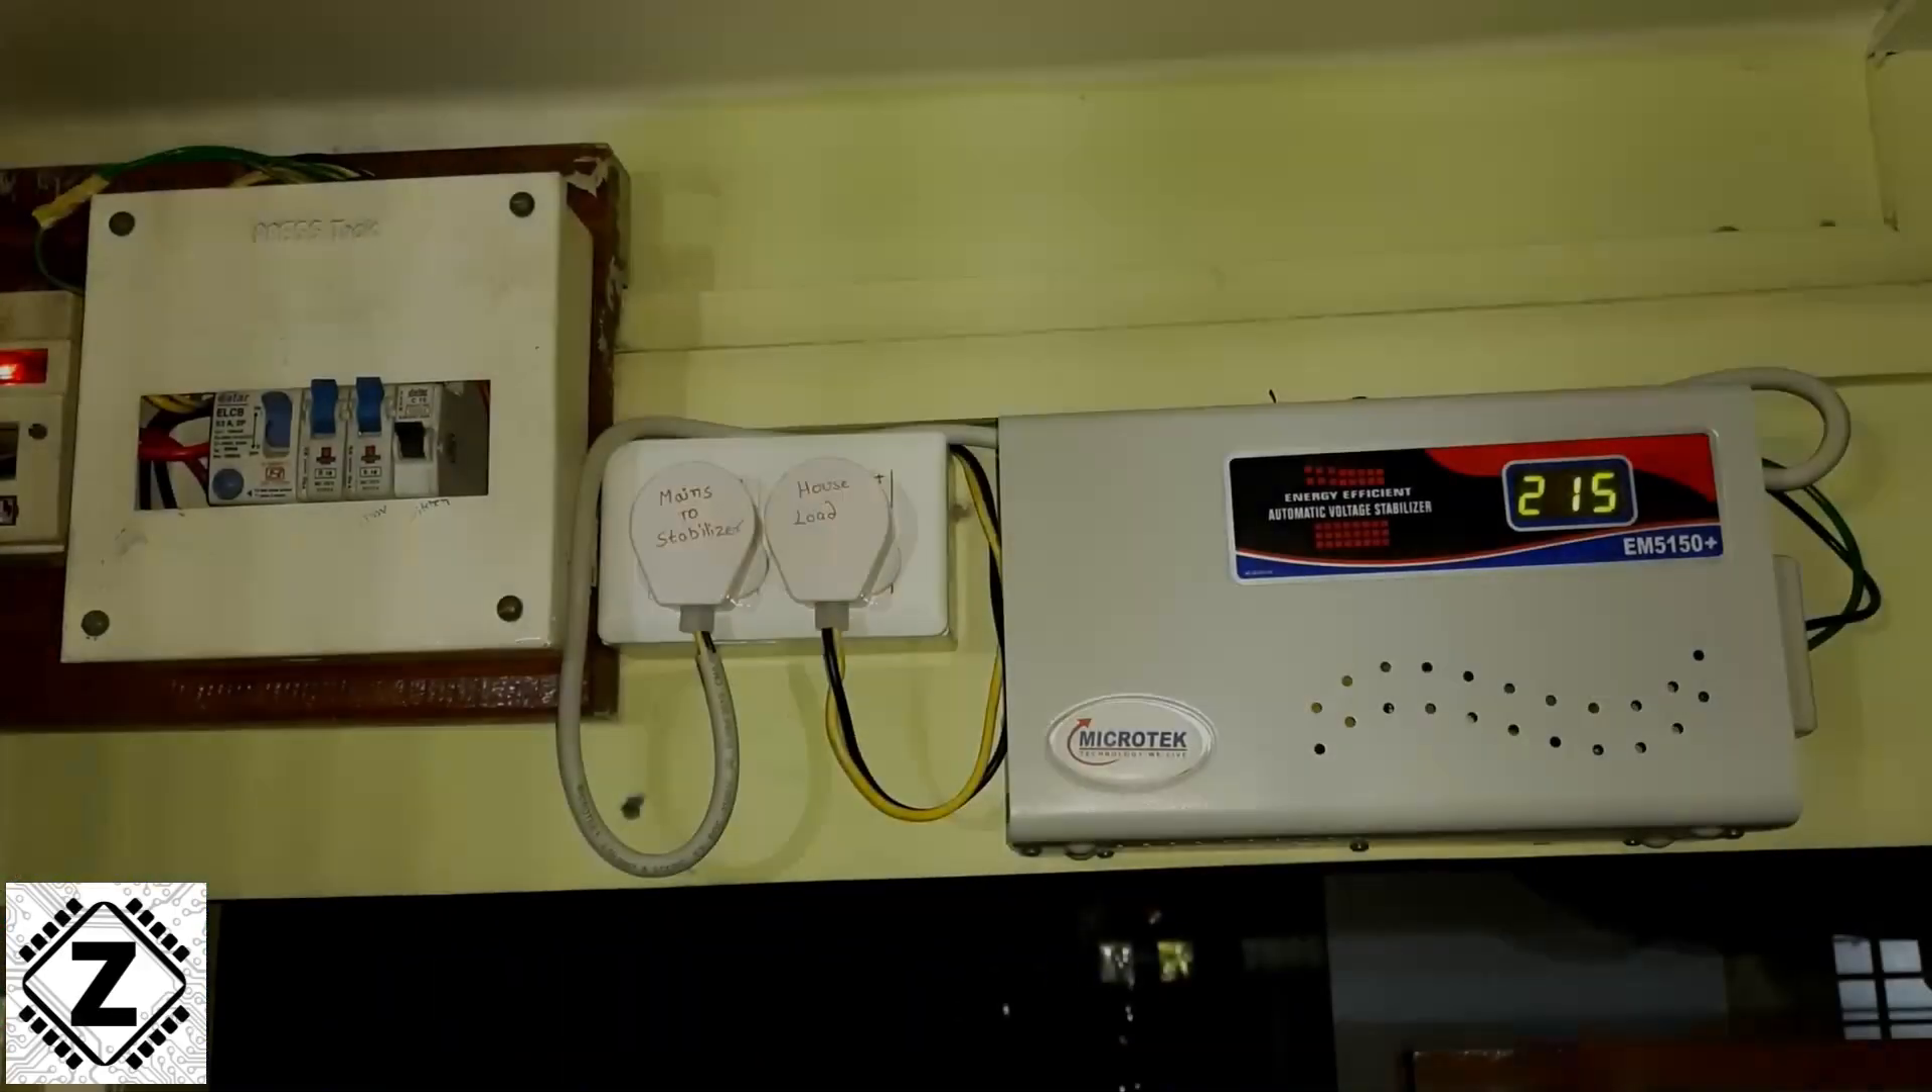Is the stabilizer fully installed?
Yes.